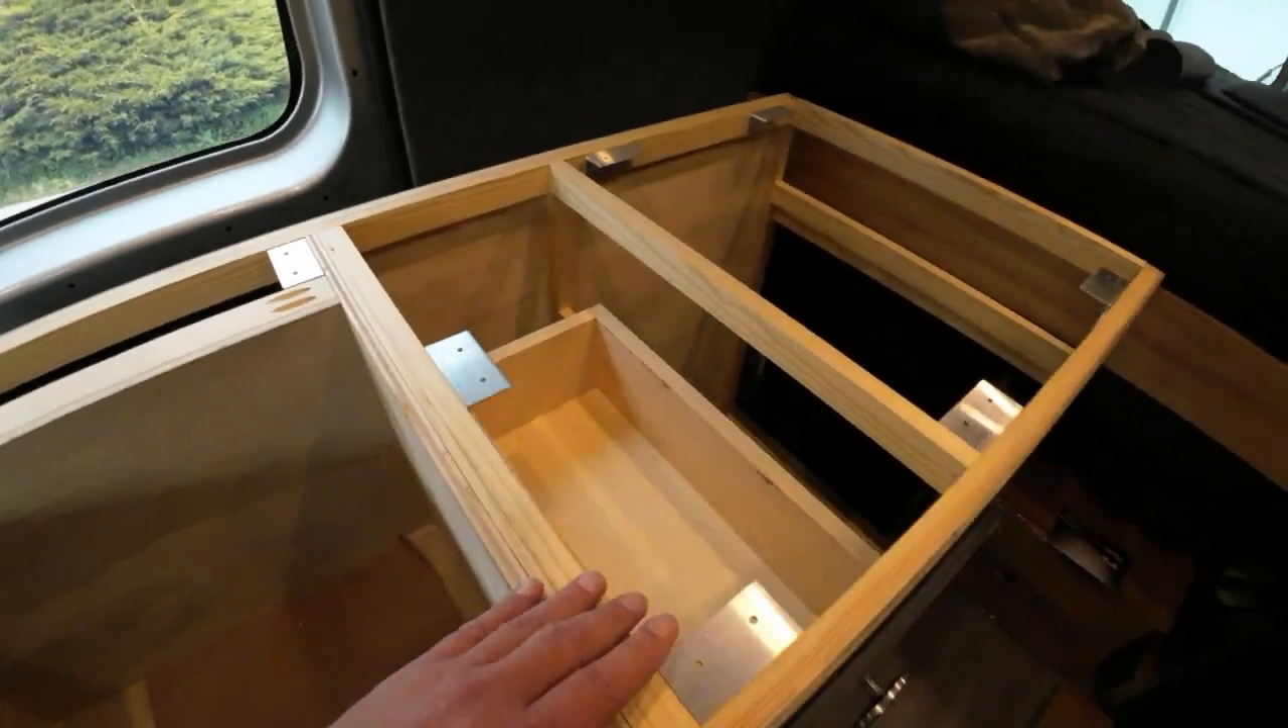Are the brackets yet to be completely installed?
No.